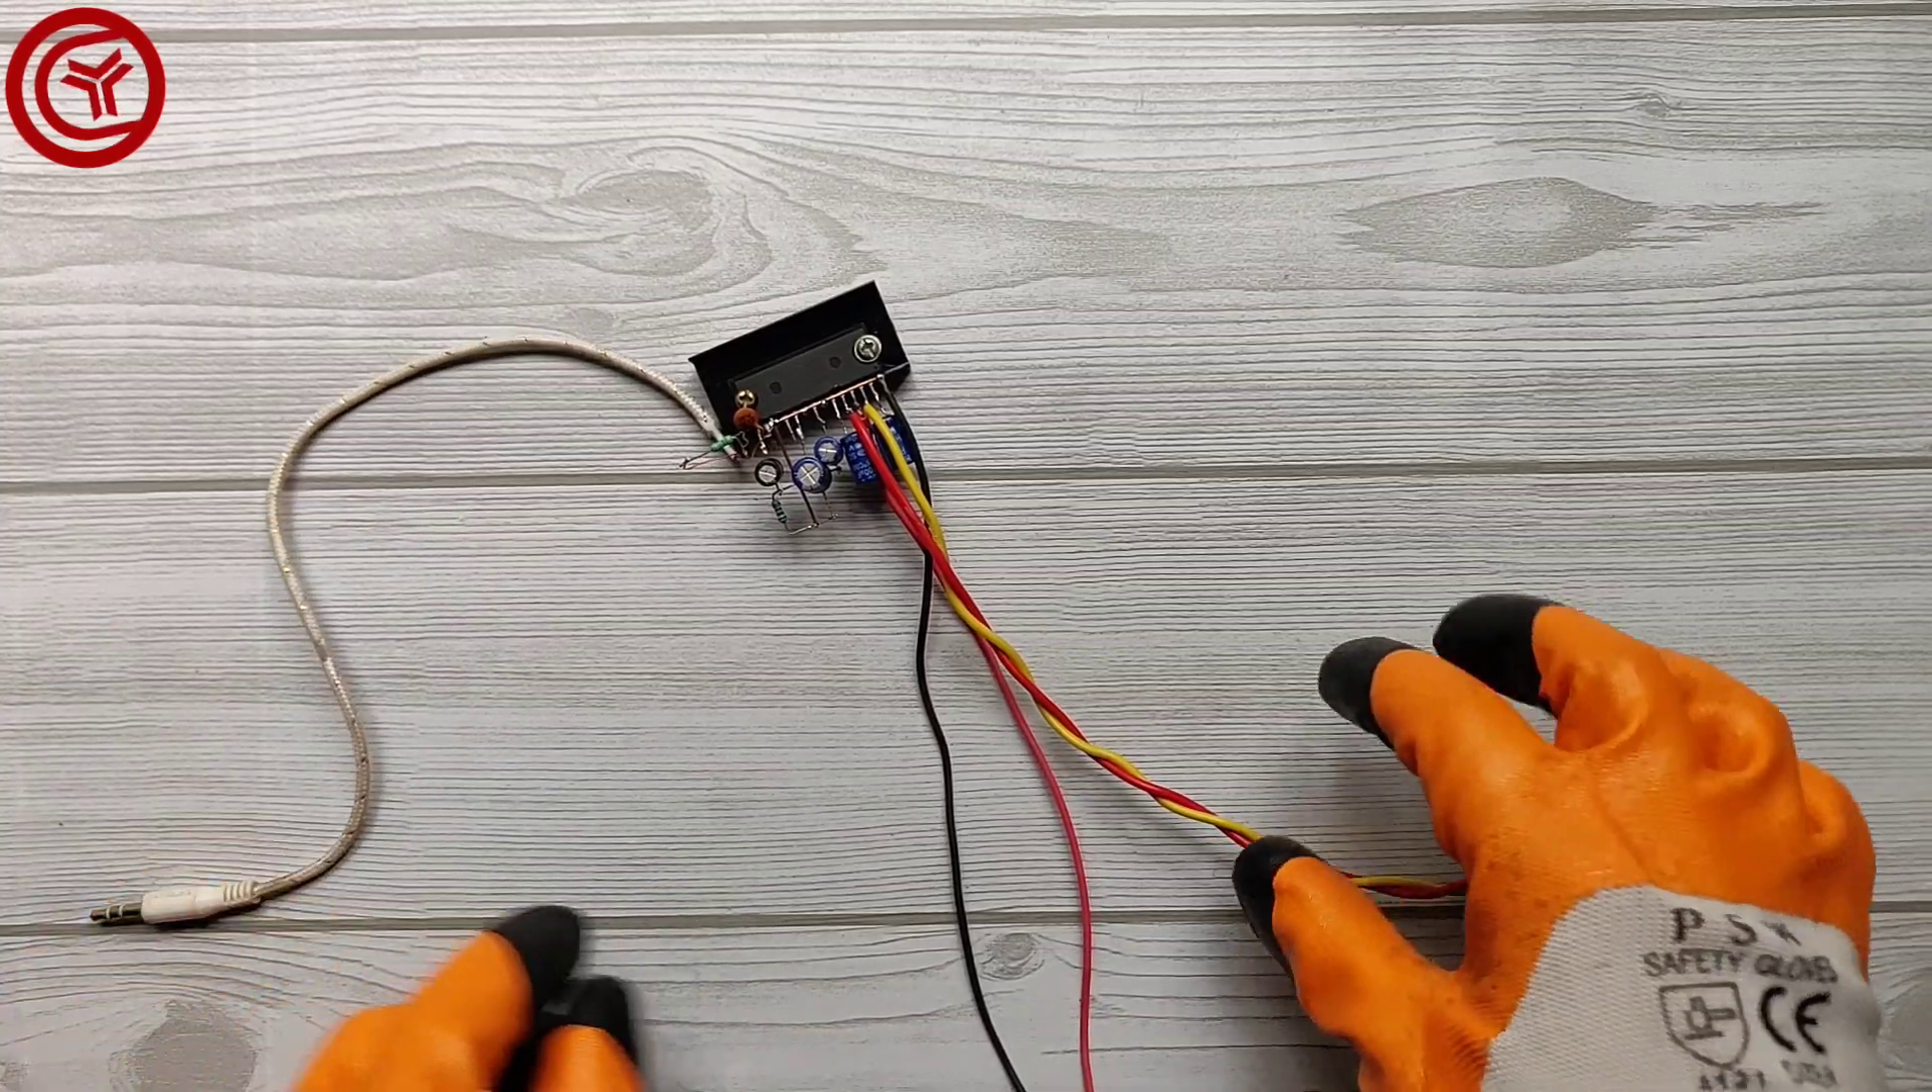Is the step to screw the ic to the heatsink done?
Yes.